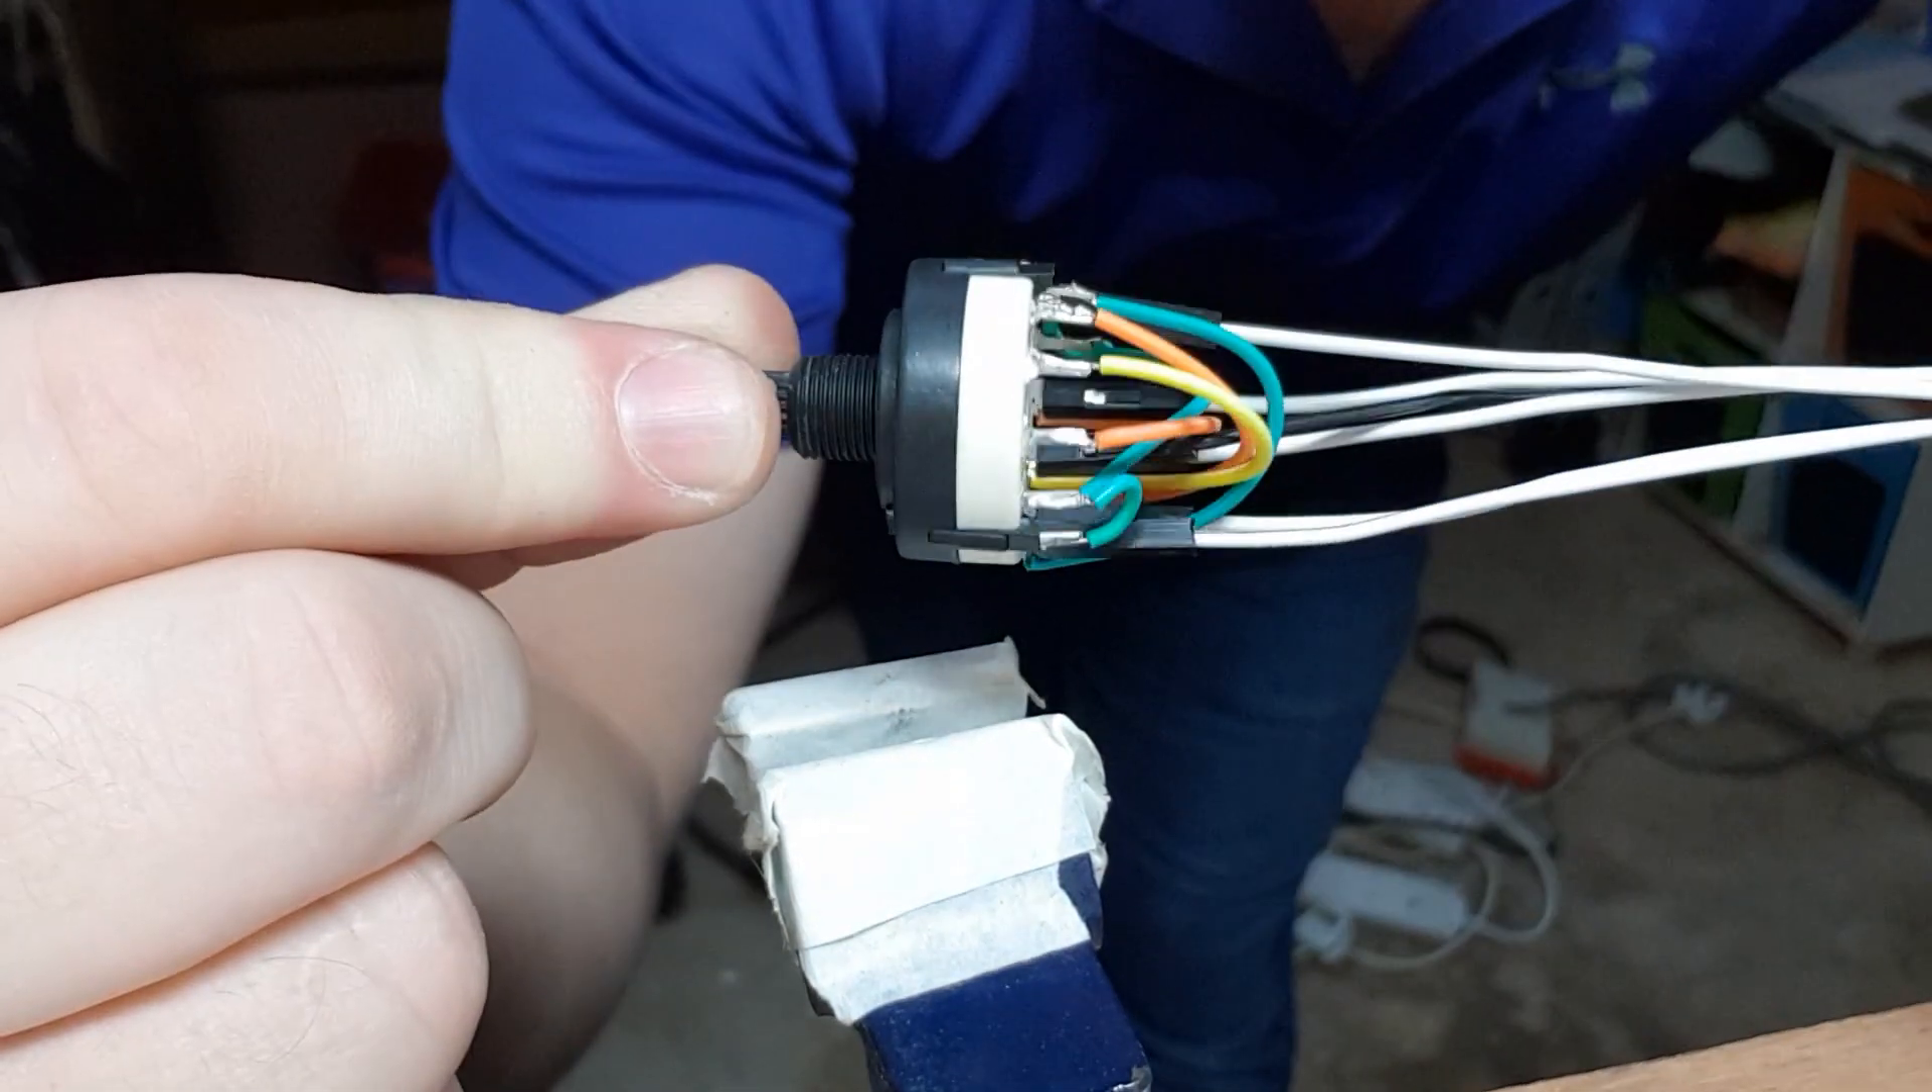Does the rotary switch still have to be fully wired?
No.